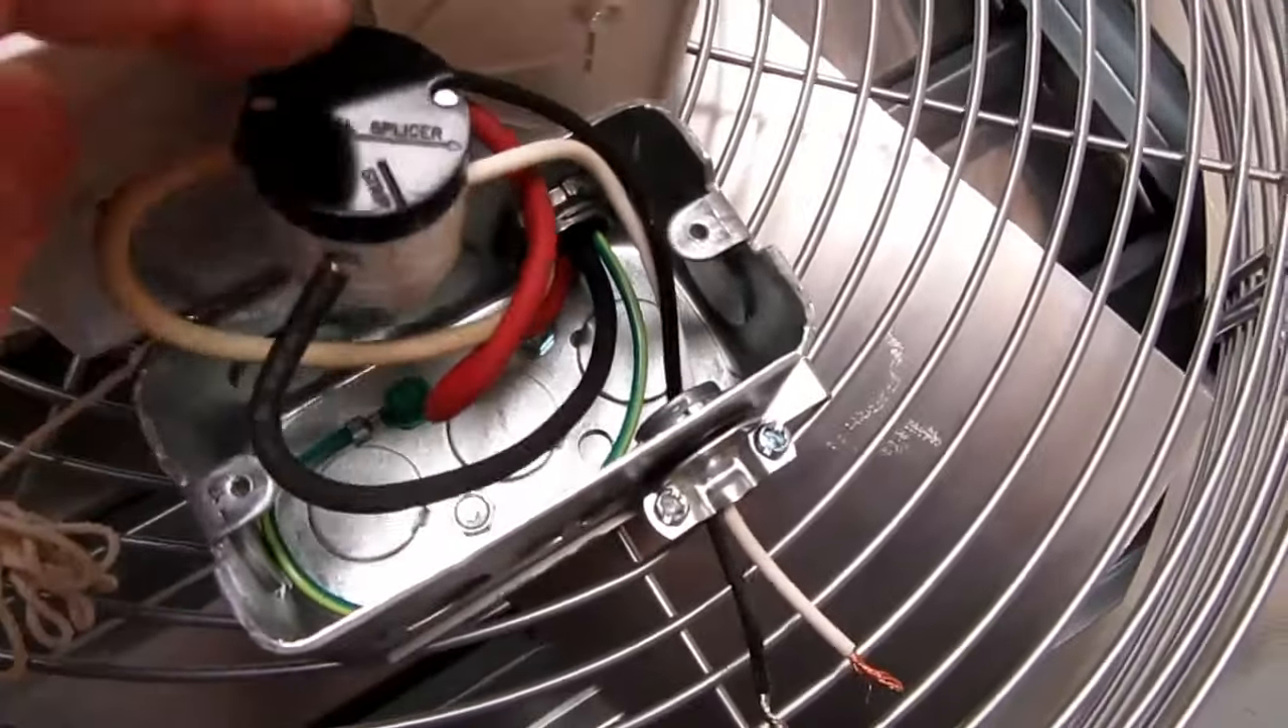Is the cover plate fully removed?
Yes.